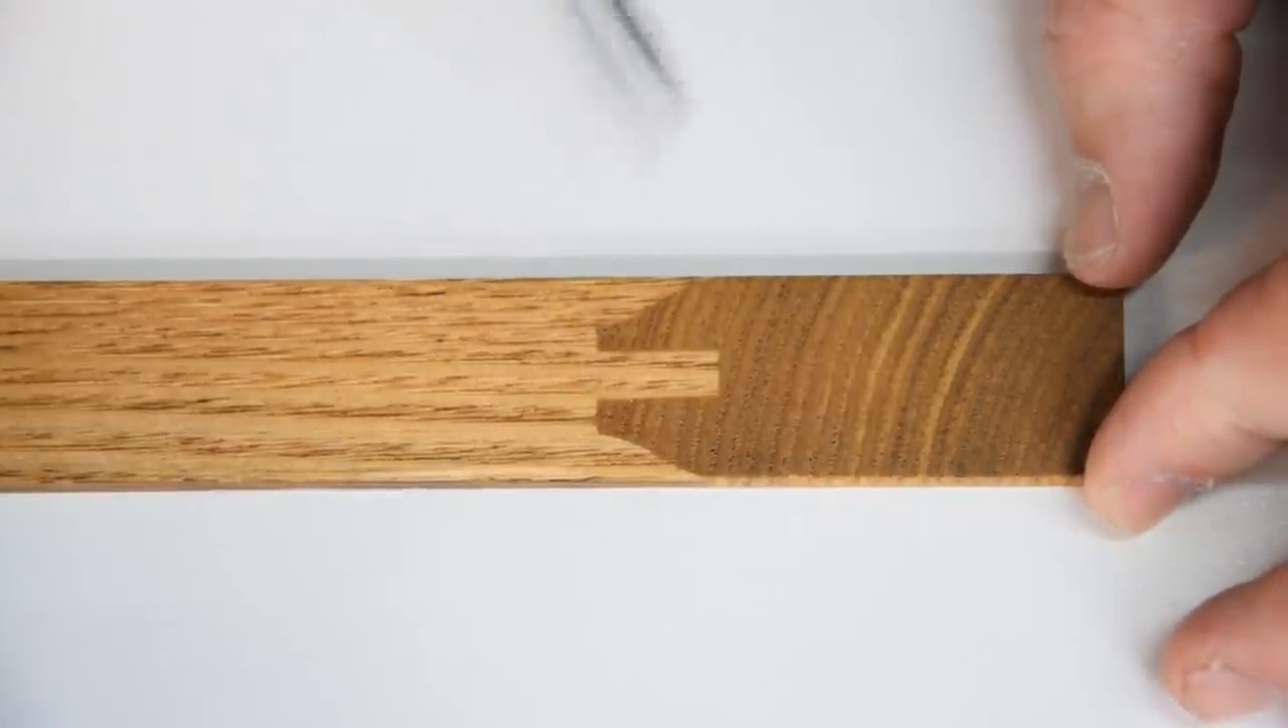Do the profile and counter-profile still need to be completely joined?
No.